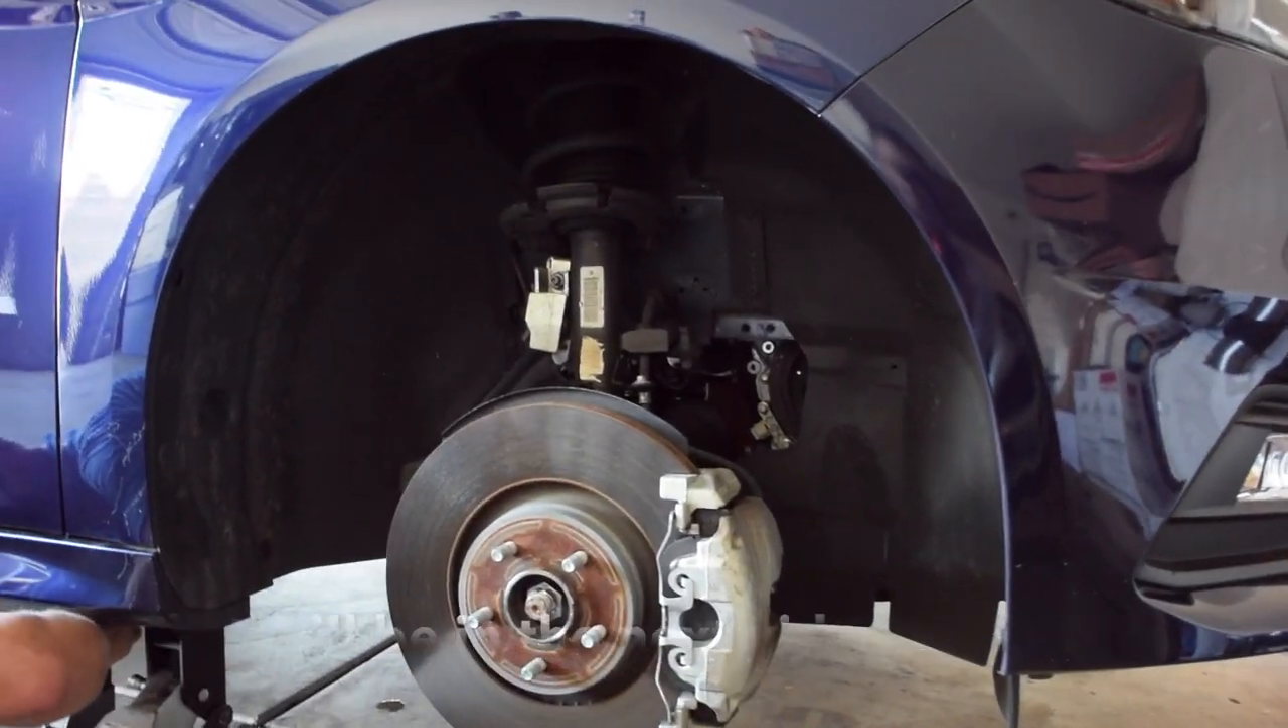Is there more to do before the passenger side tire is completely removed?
No.